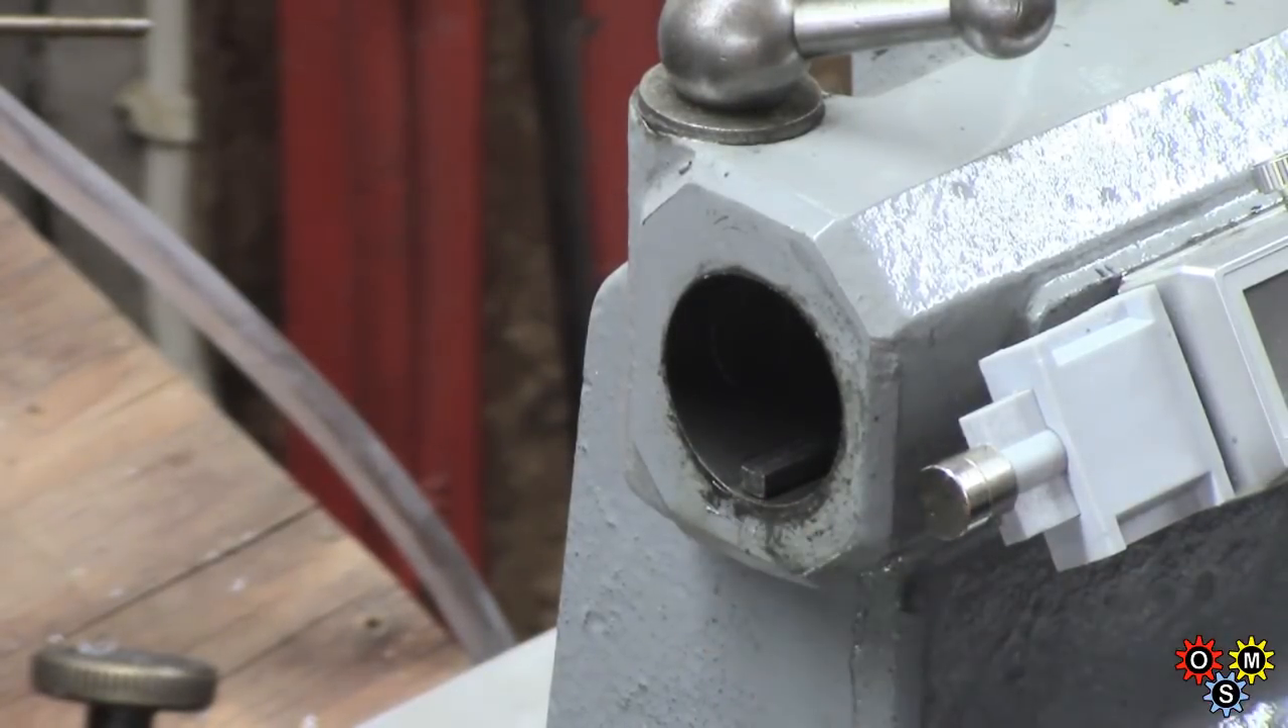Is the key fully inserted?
Yes.